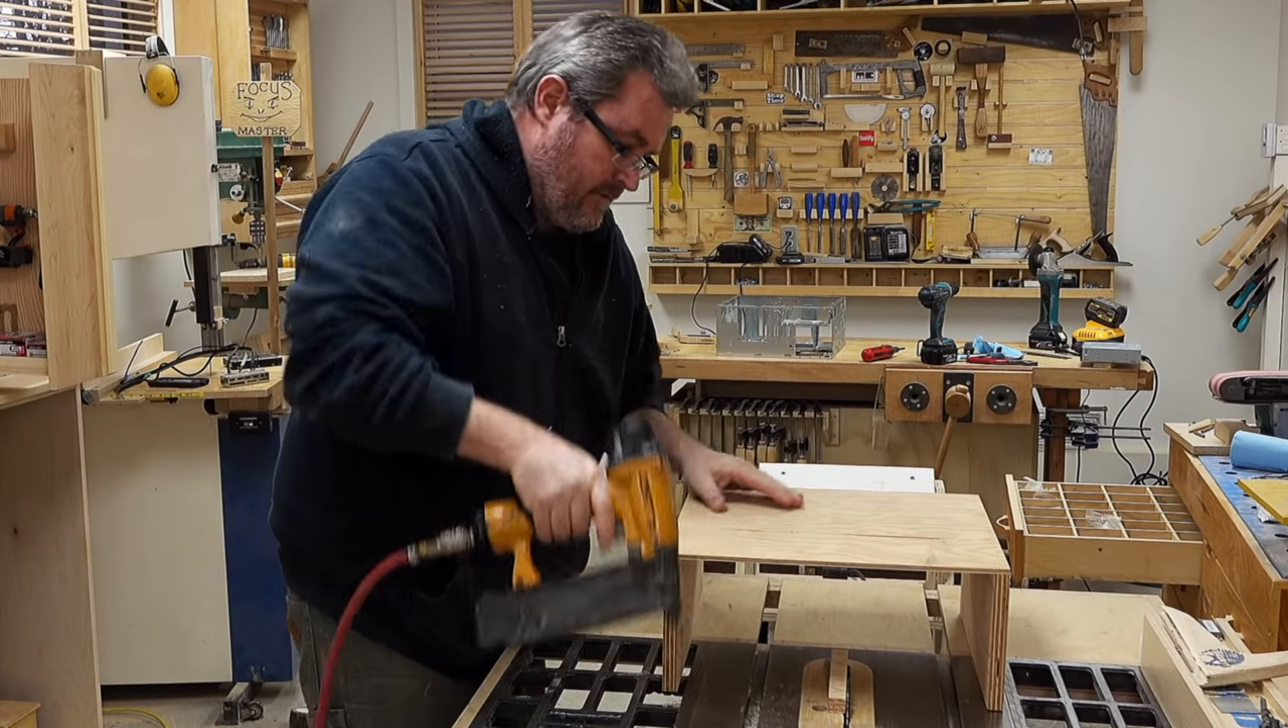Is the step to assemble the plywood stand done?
No.